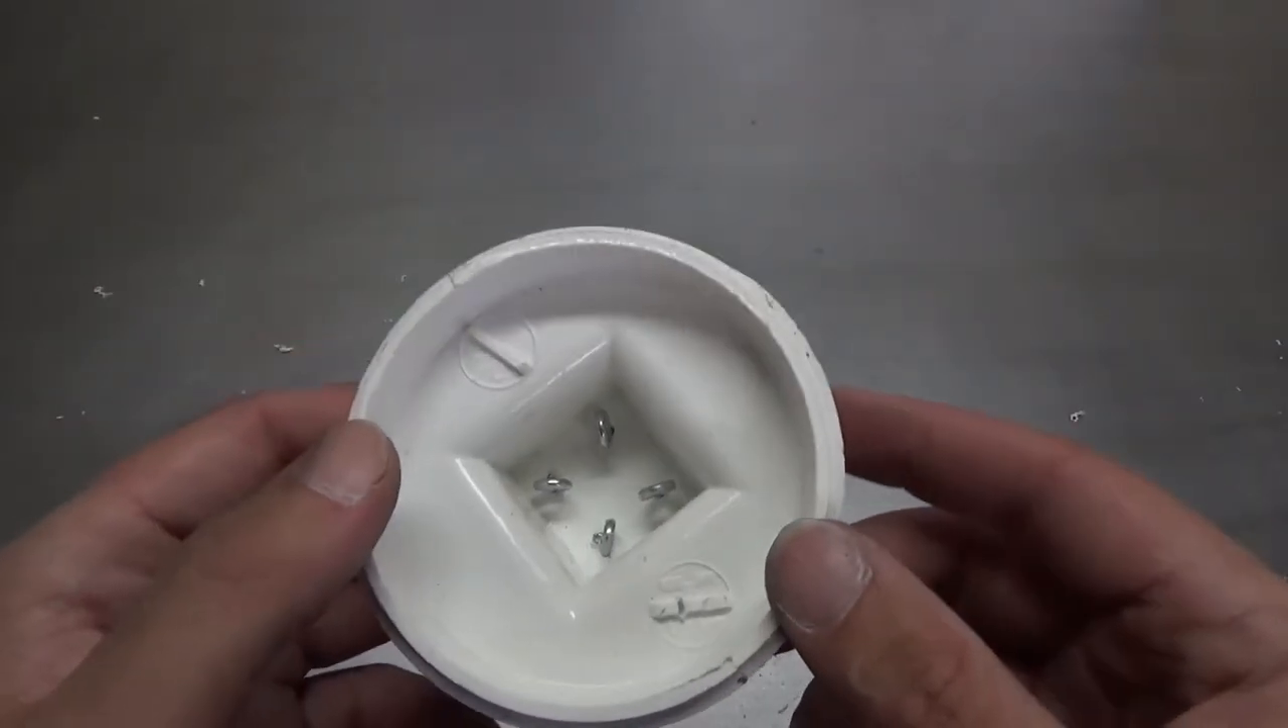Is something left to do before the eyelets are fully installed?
No.